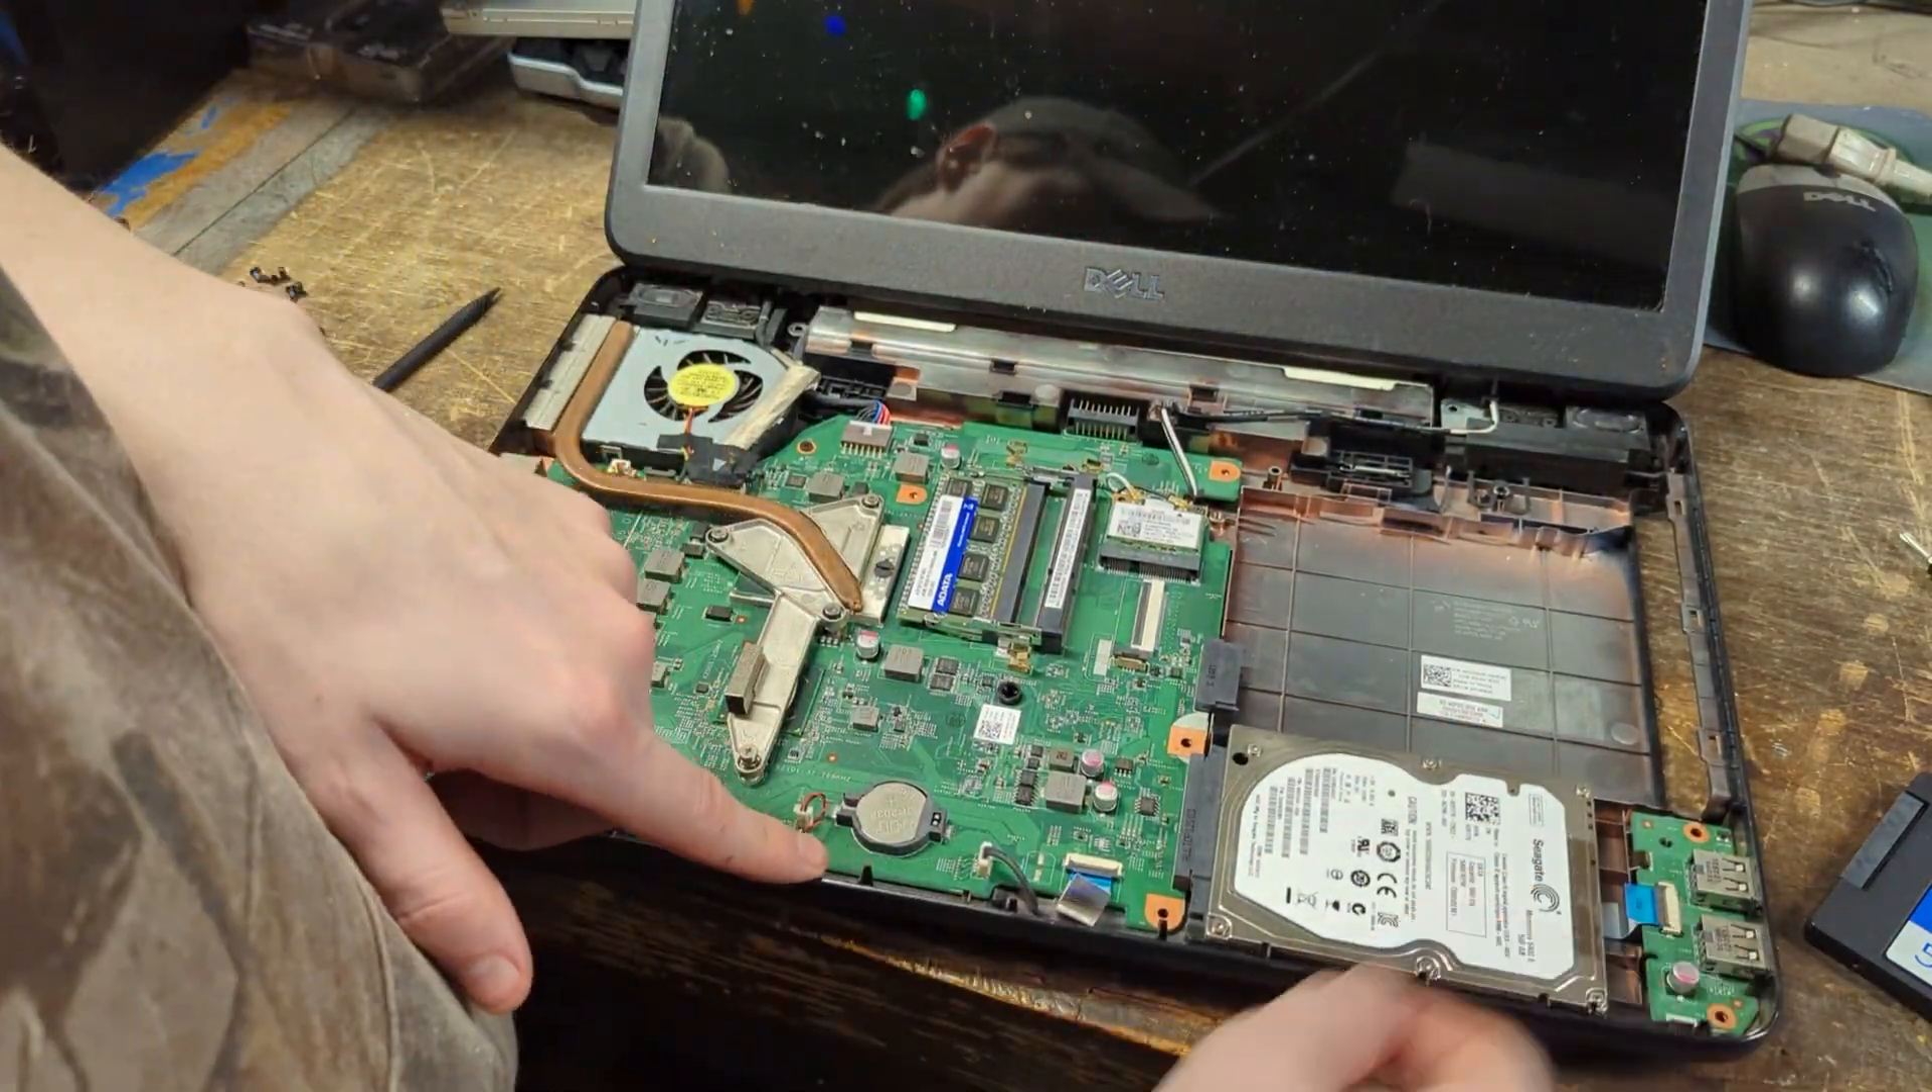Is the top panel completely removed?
Yes.